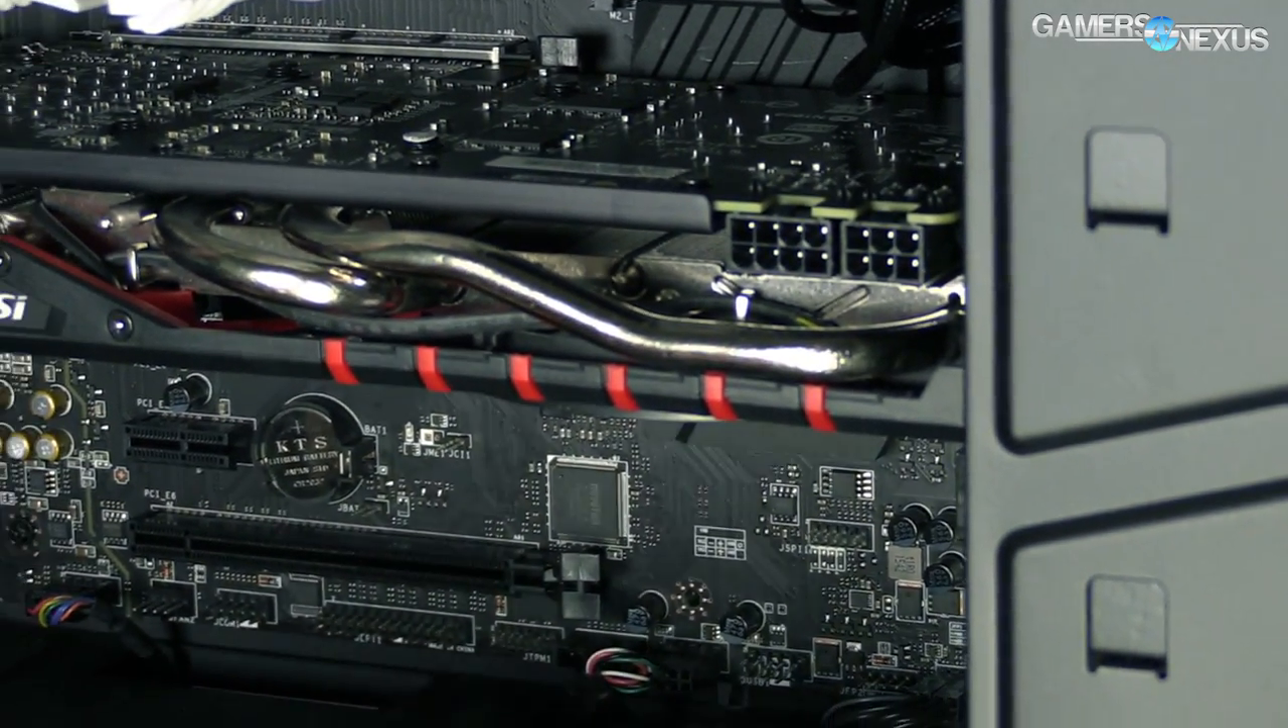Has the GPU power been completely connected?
No.